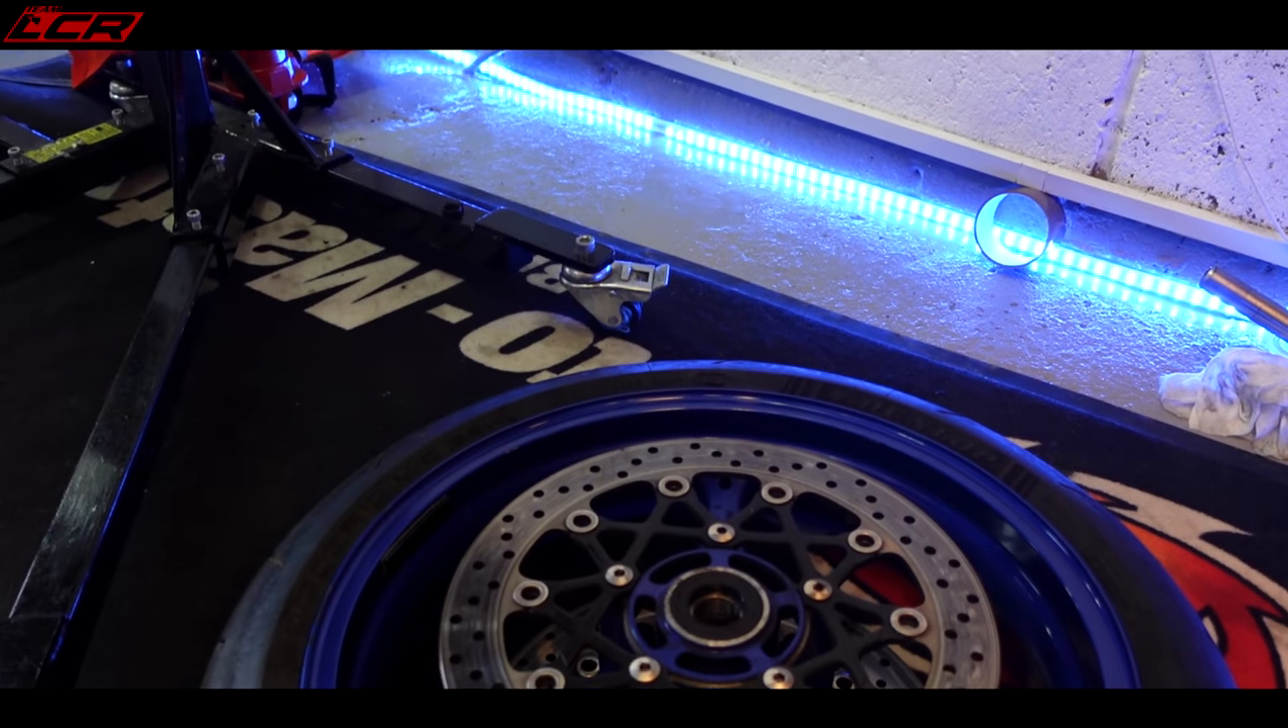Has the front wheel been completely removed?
Yes.